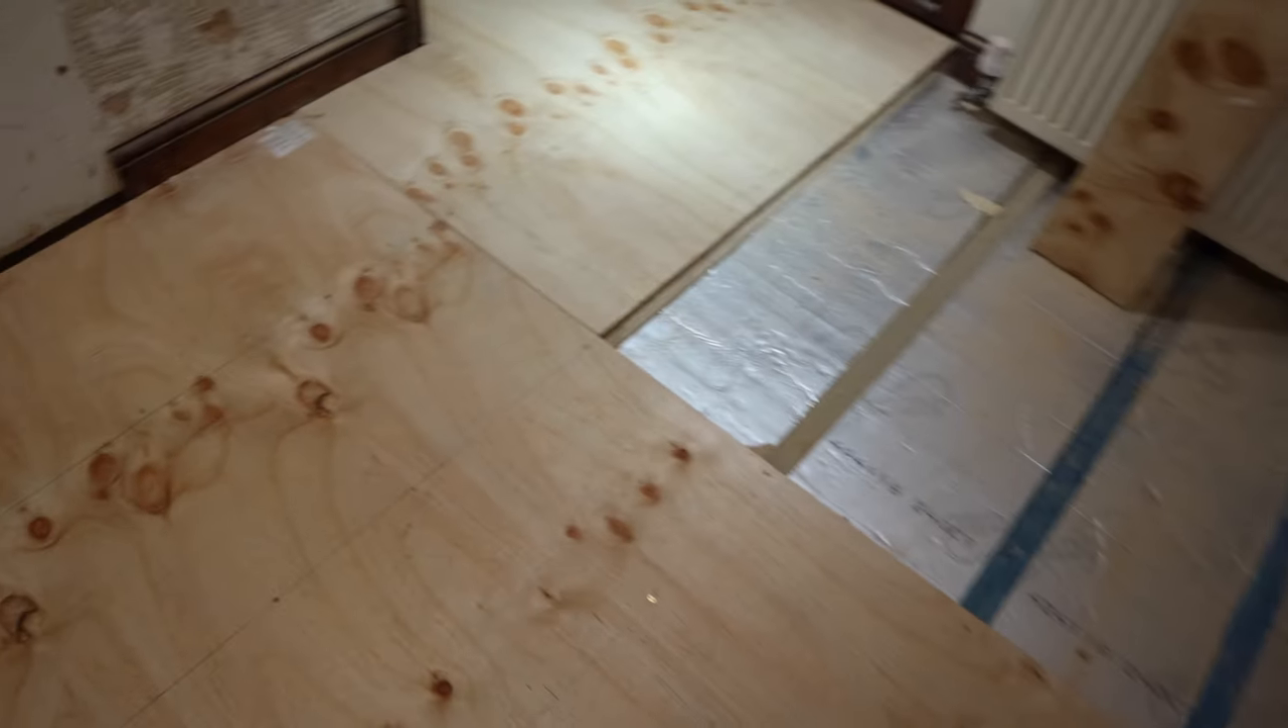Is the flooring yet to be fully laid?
Yes.